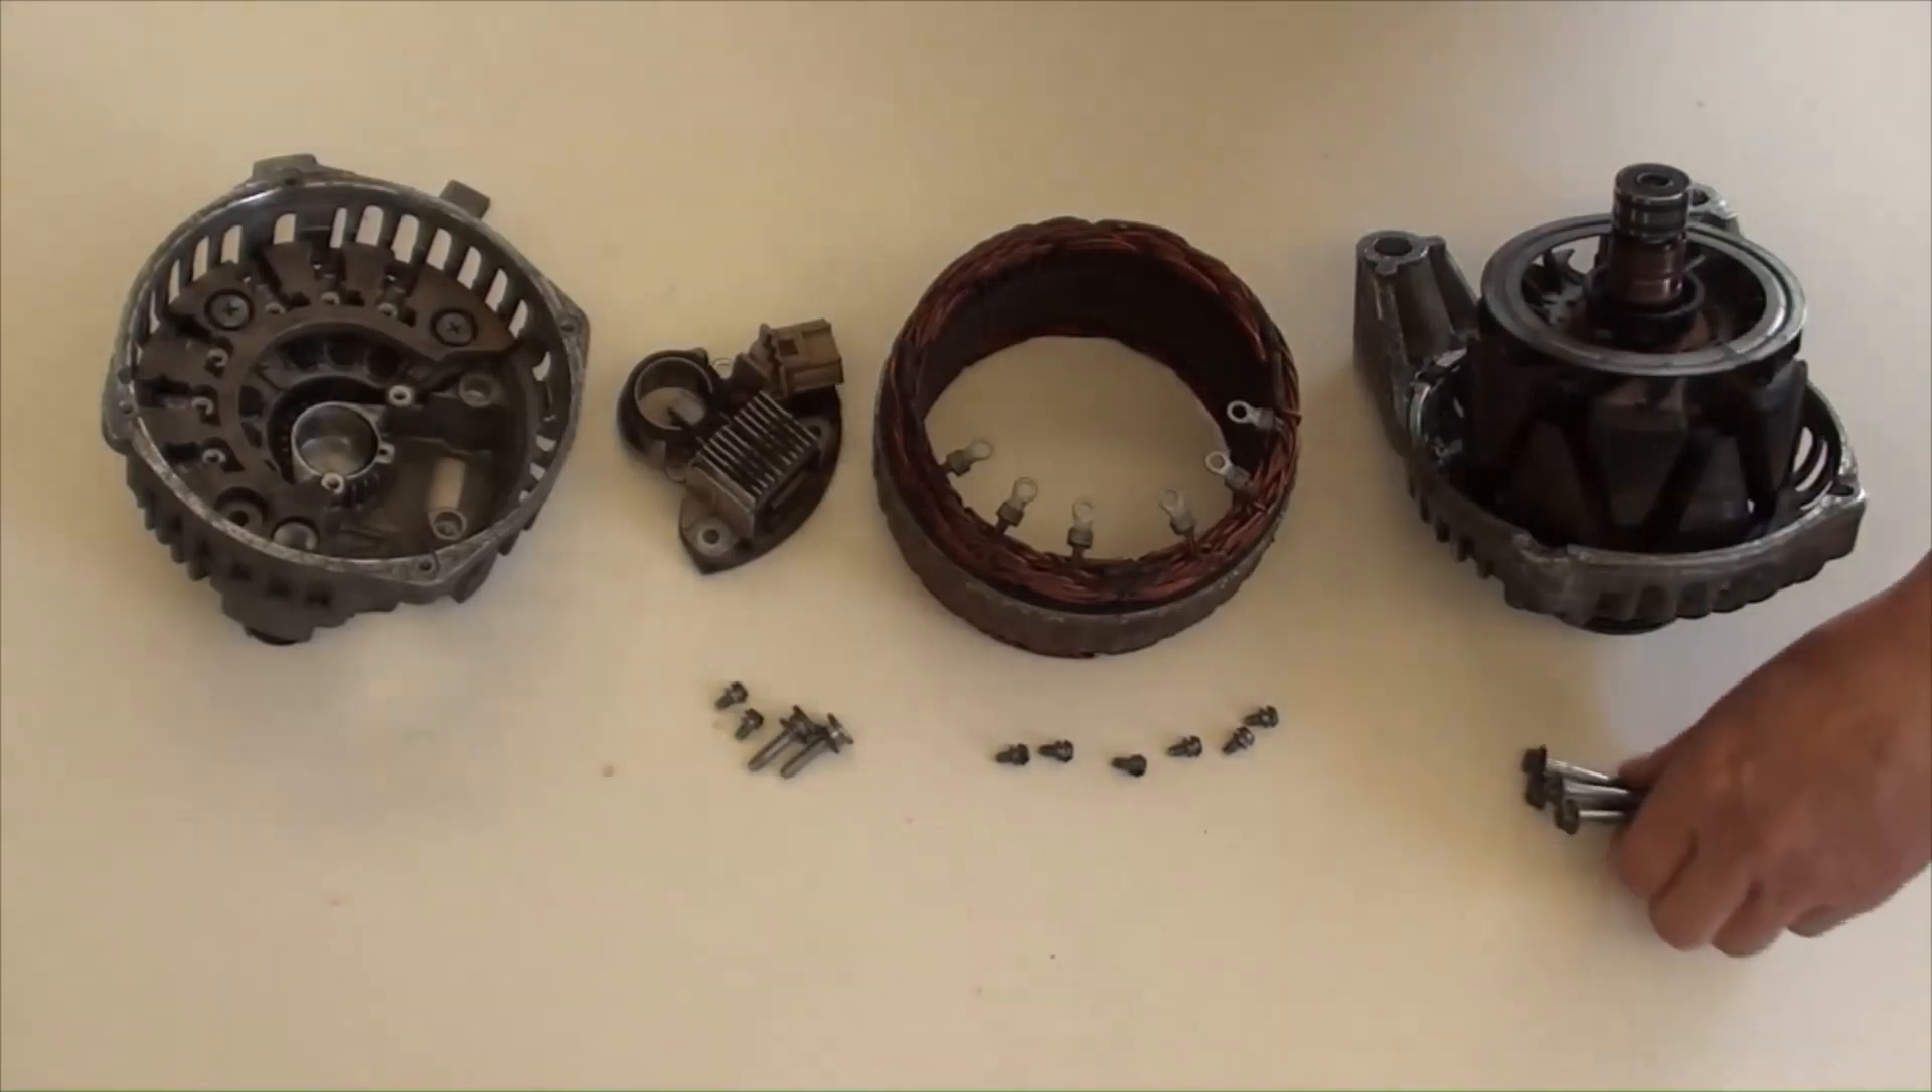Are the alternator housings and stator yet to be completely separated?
No.